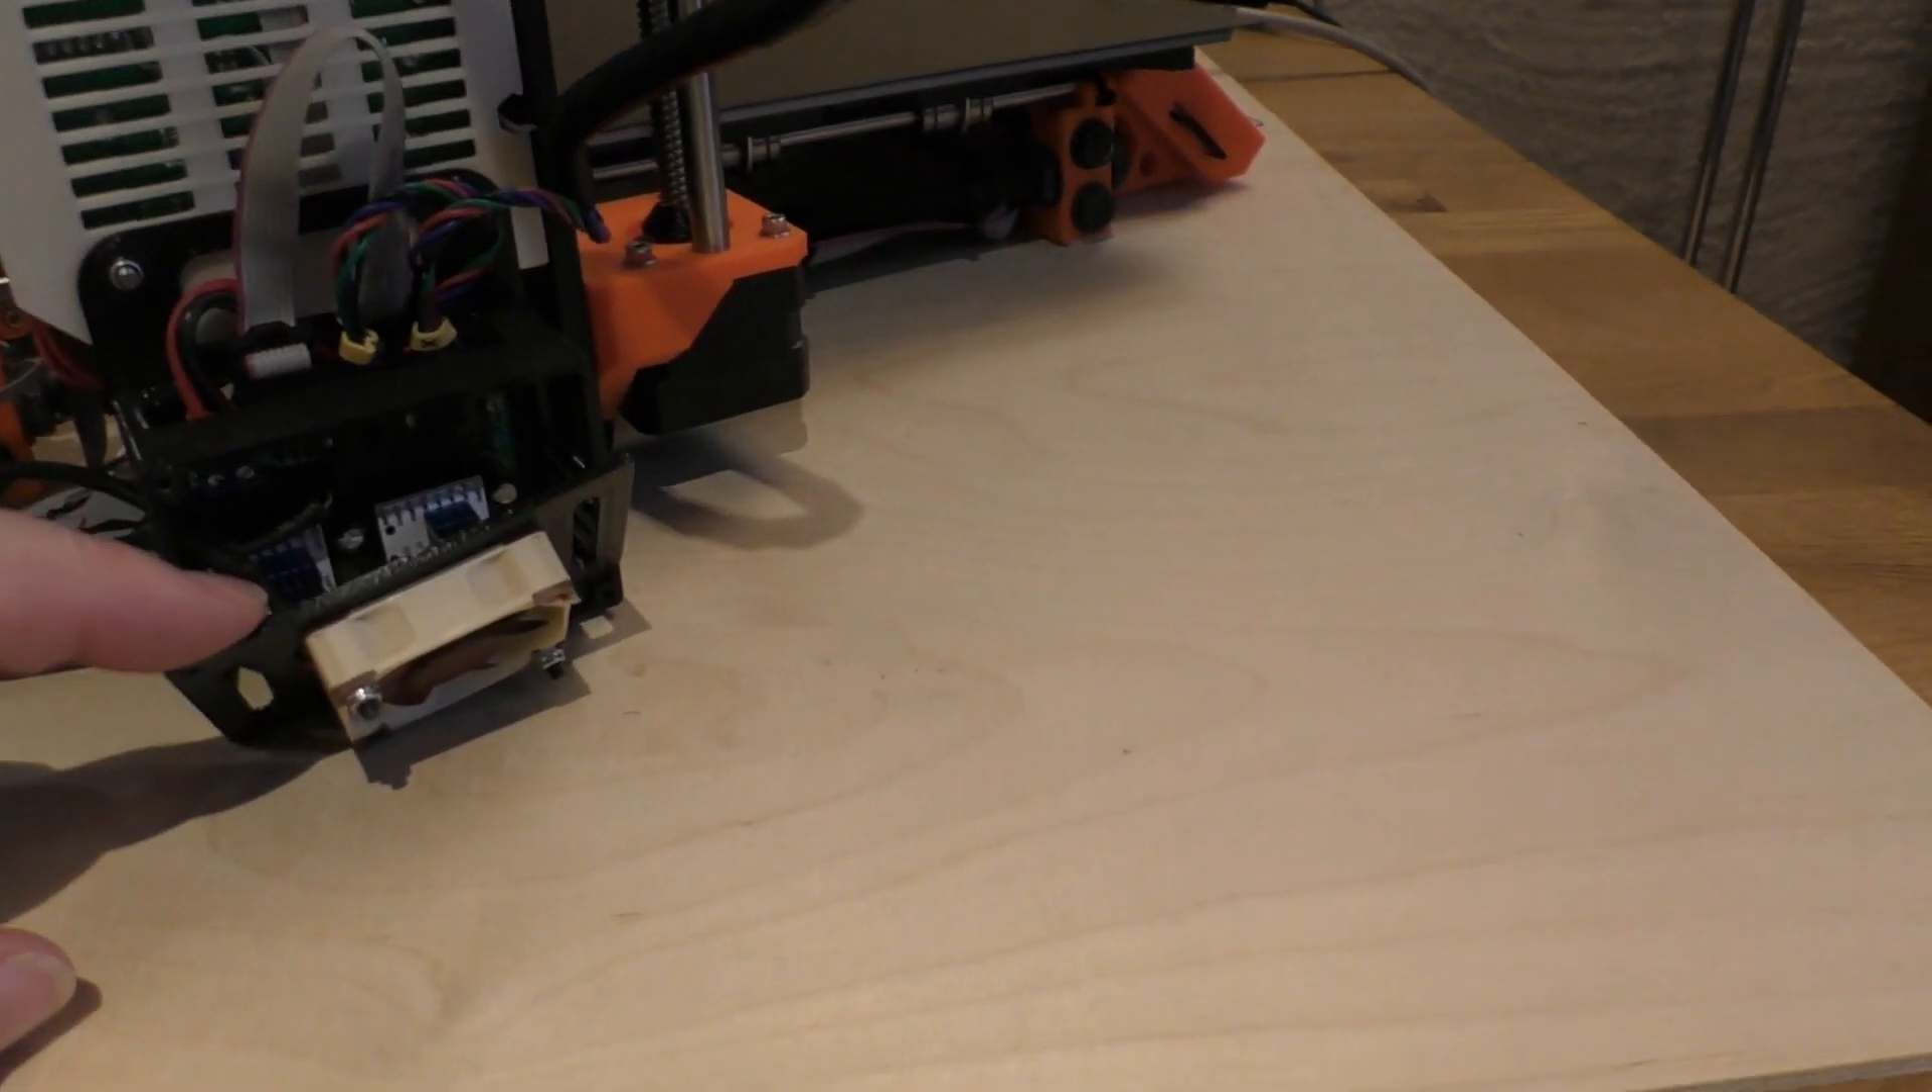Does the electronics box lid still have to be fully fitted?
Yes.